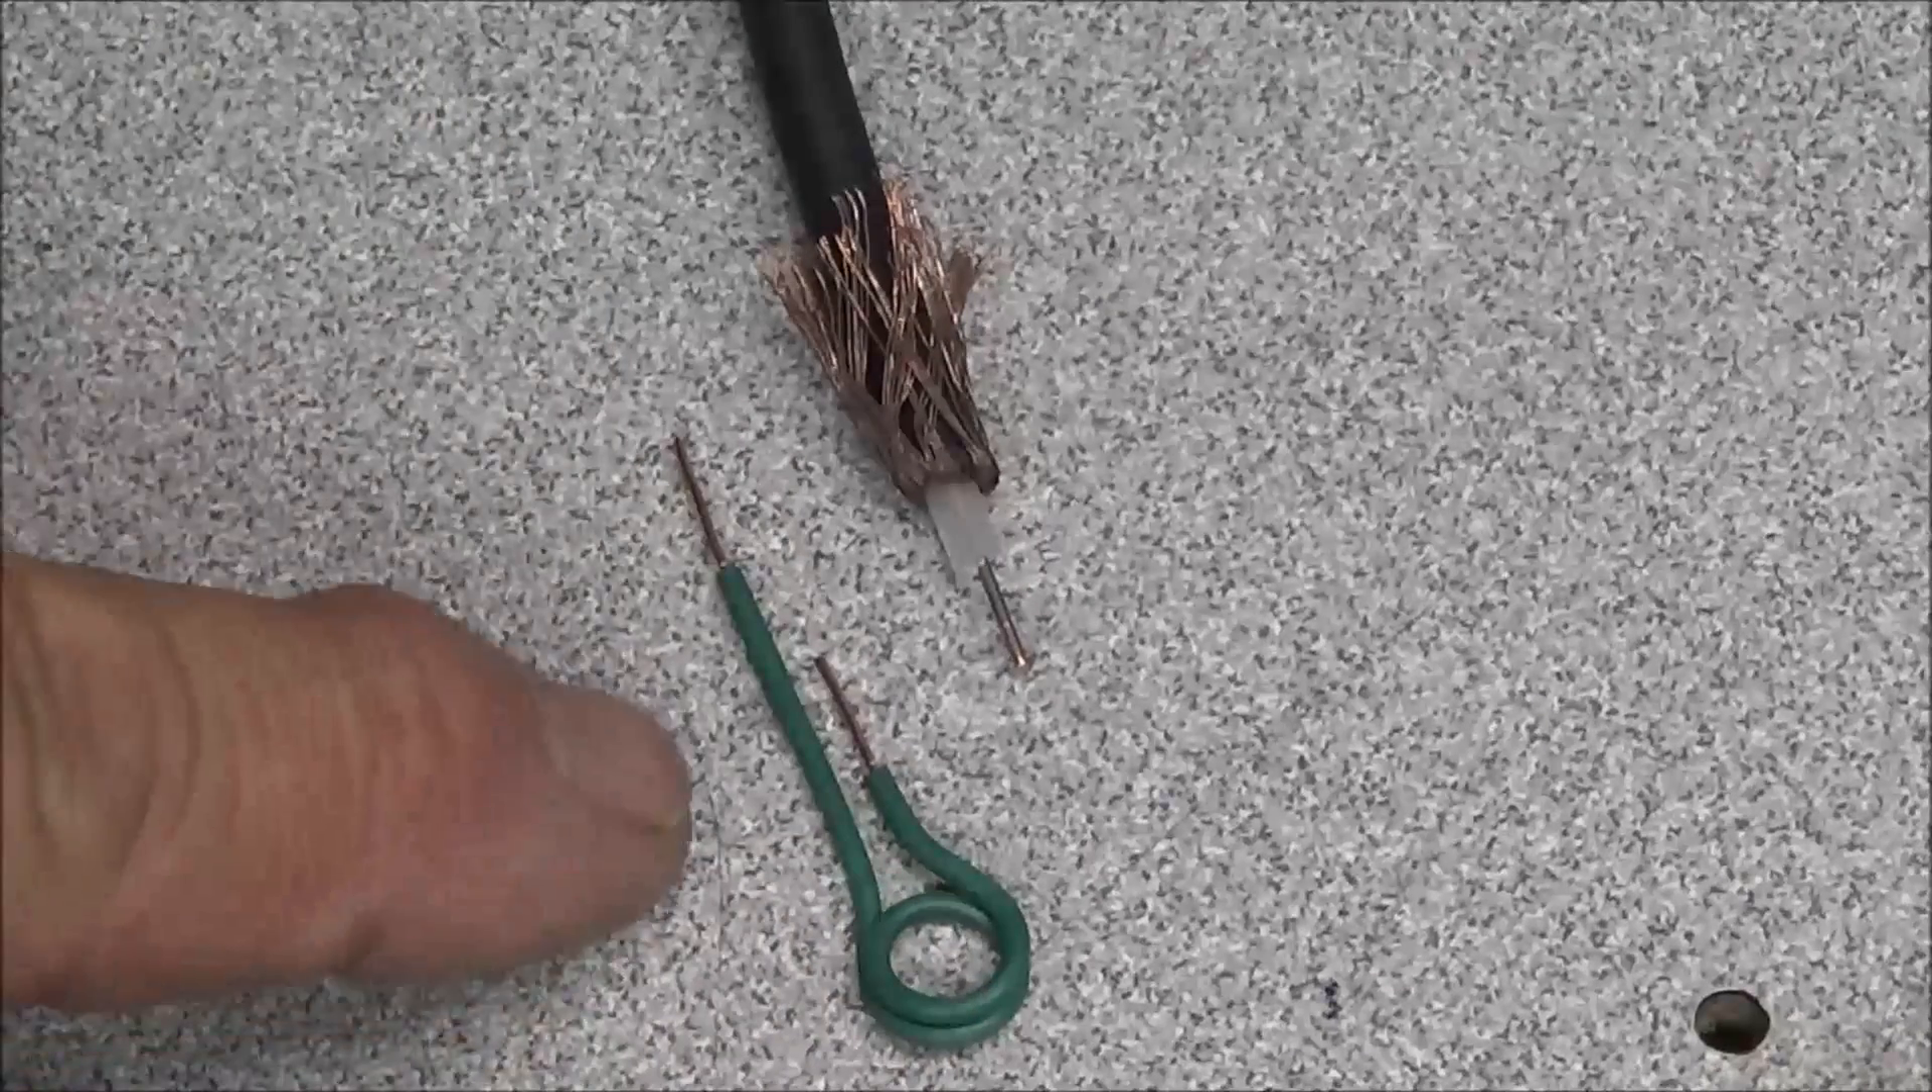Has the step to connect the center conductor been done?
No.